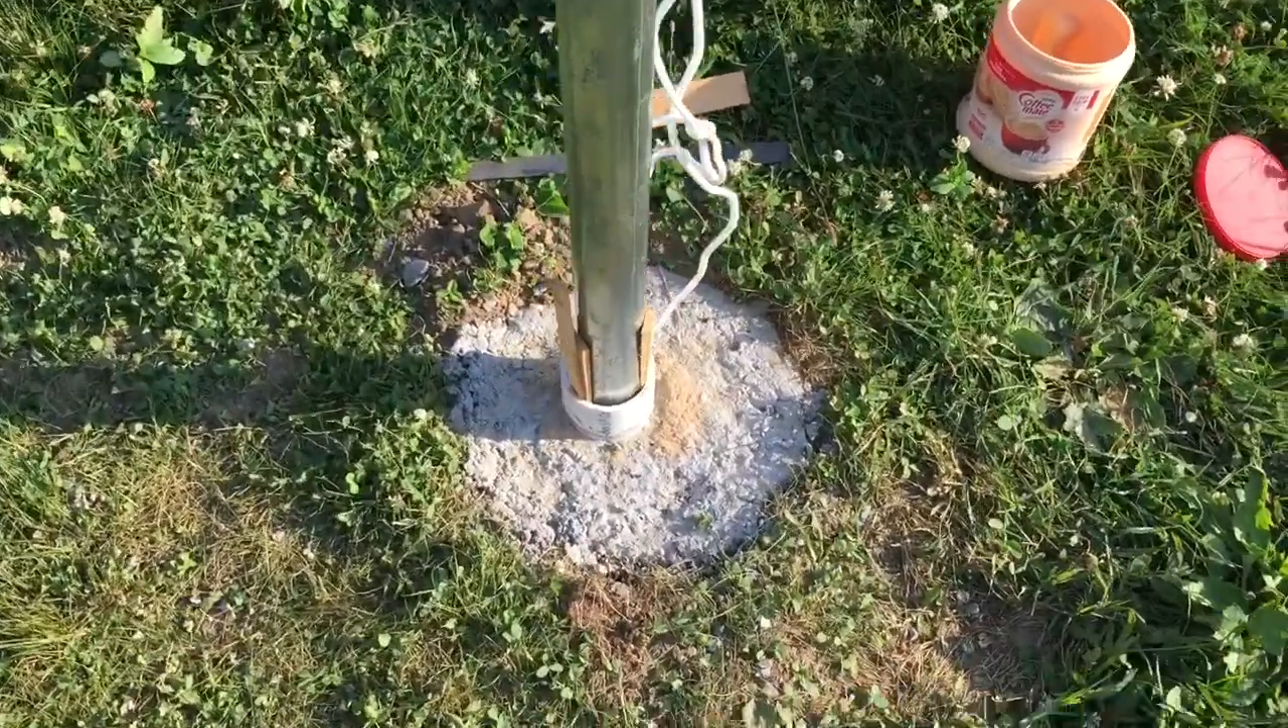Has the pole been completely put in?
Yes.